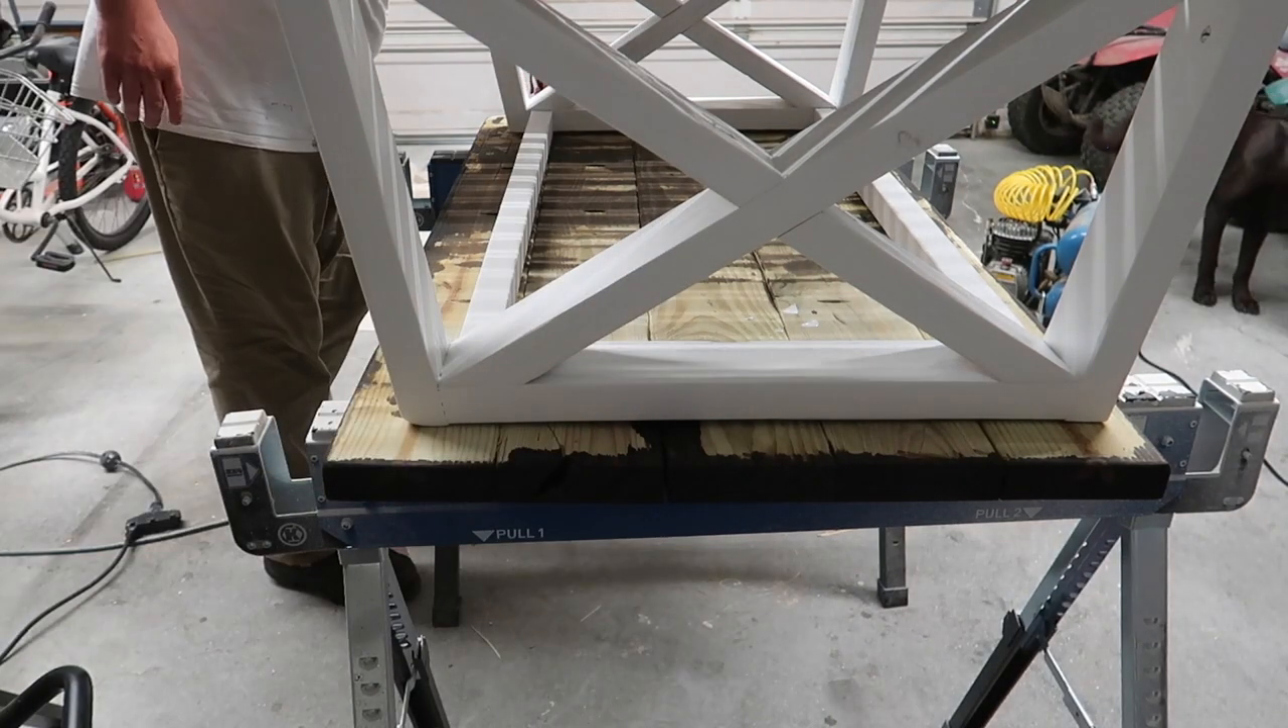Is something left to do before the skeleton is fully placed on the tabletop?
No.